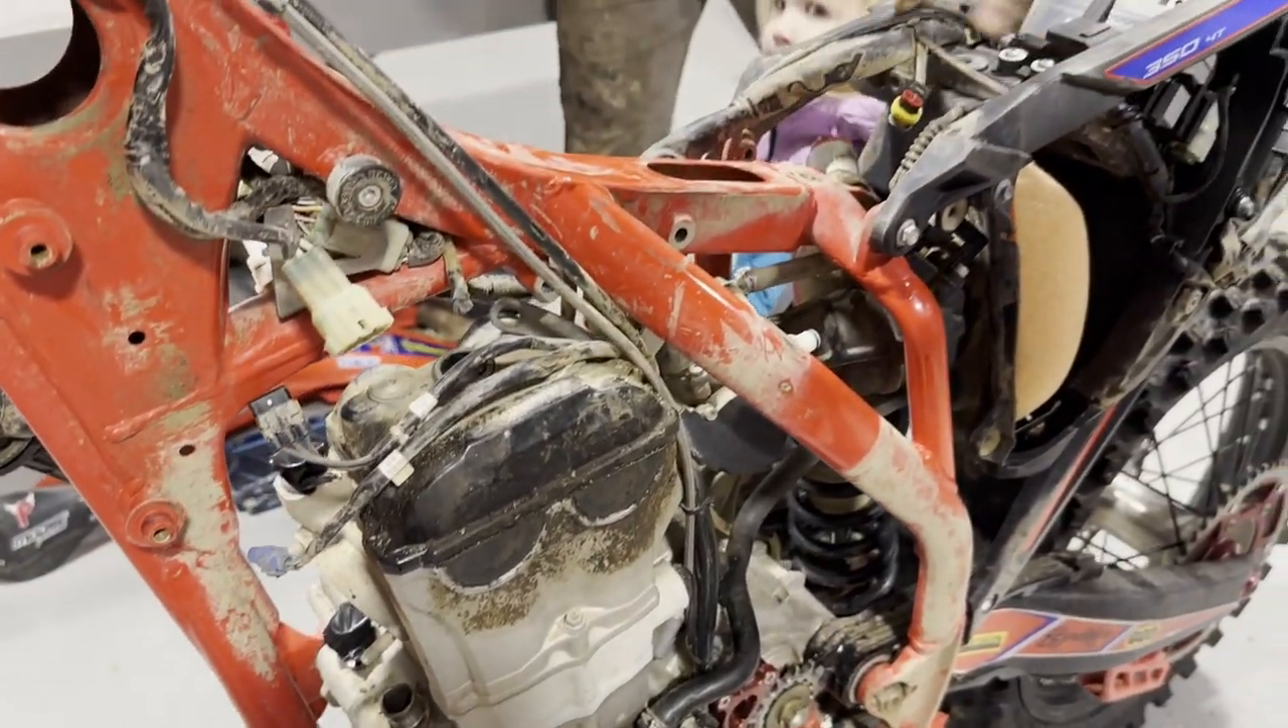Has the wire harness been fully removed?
No.